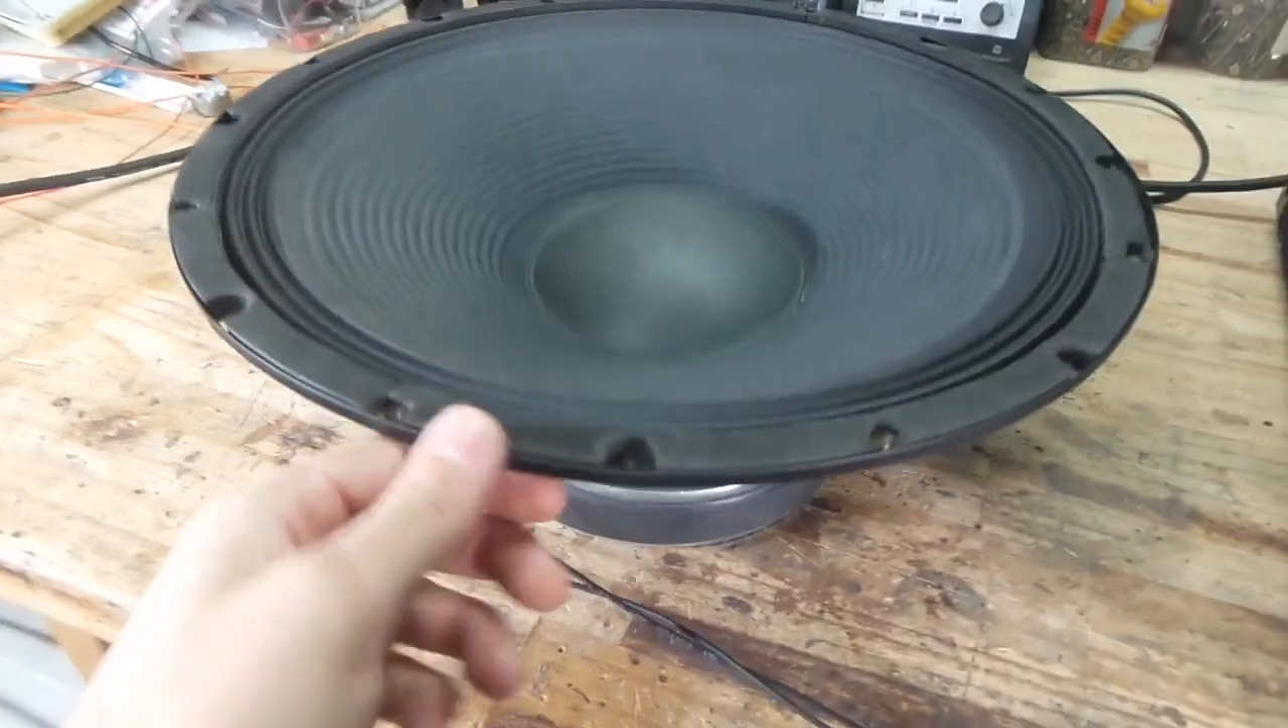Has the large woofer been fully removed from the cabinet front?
Yes.